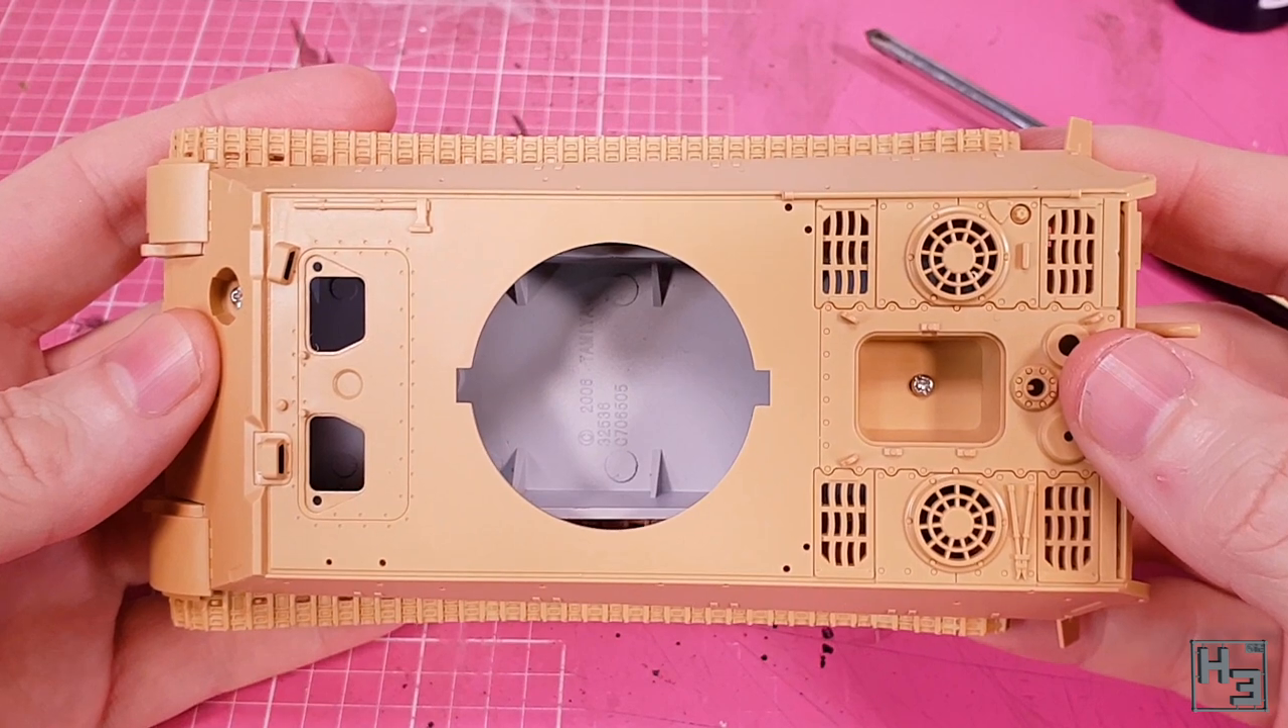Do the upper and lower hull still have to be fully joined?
No.